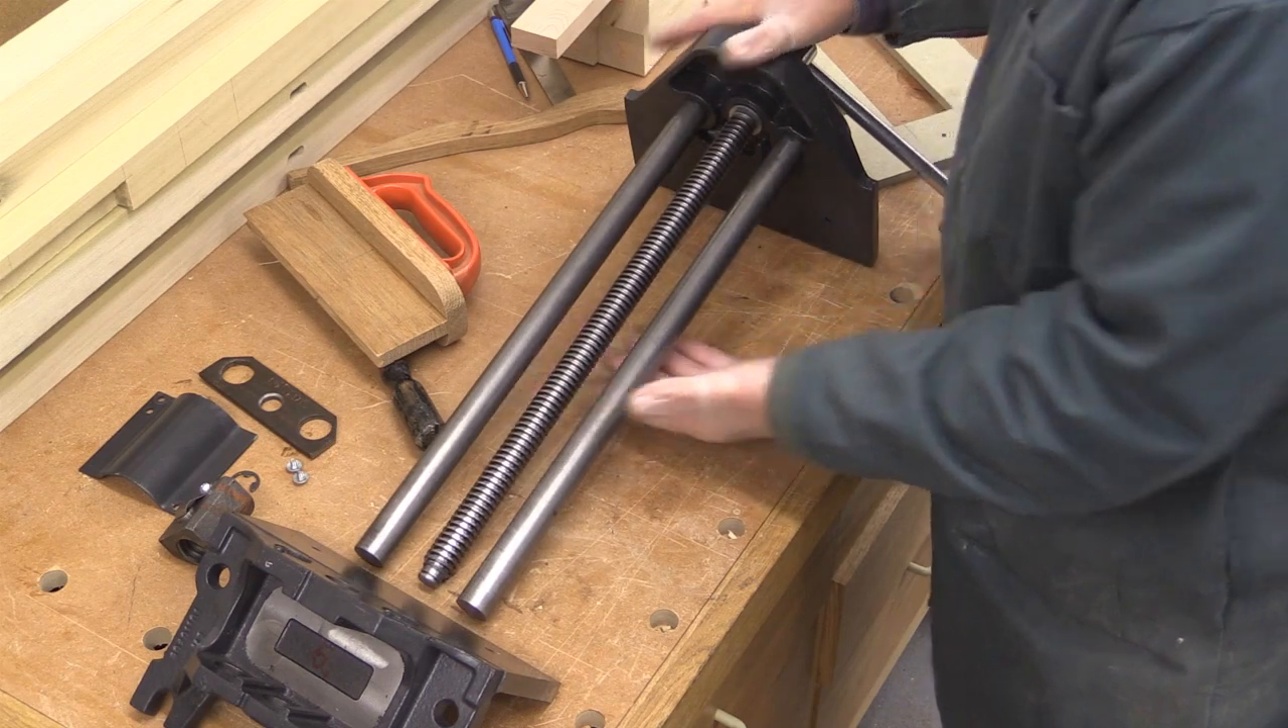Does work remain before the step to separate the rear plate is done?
No.